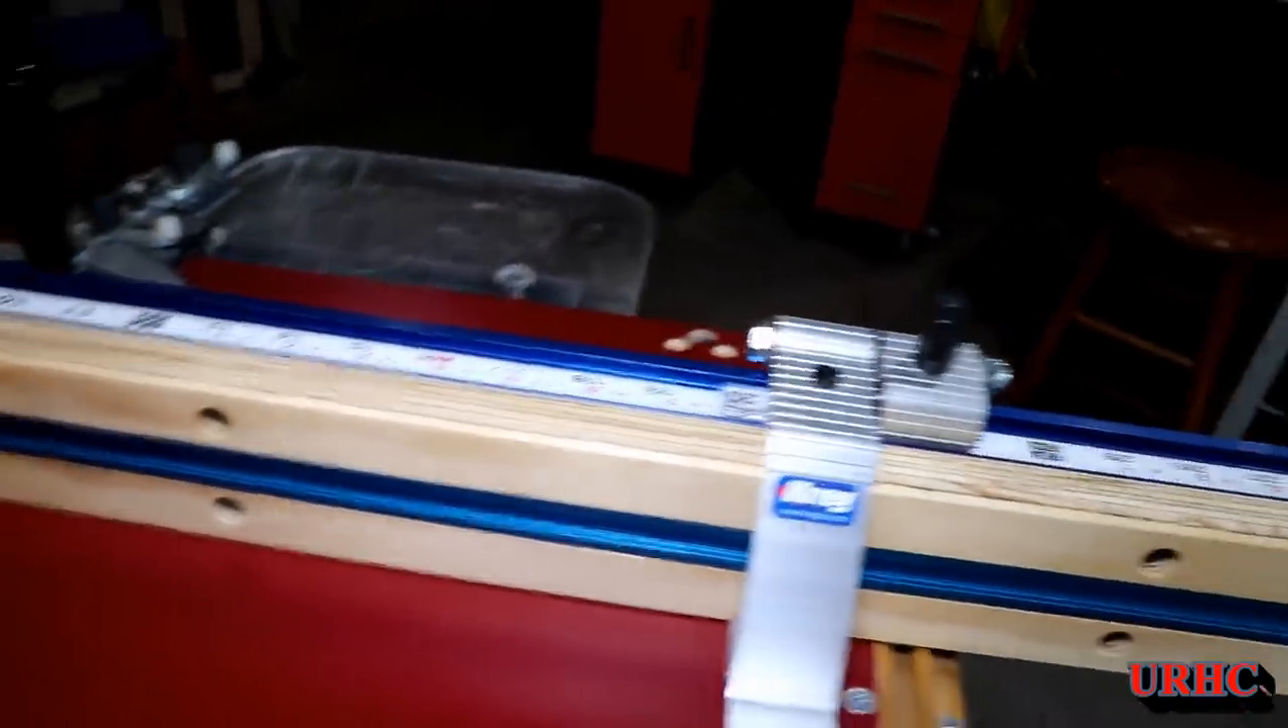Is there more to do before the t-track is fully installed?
No.